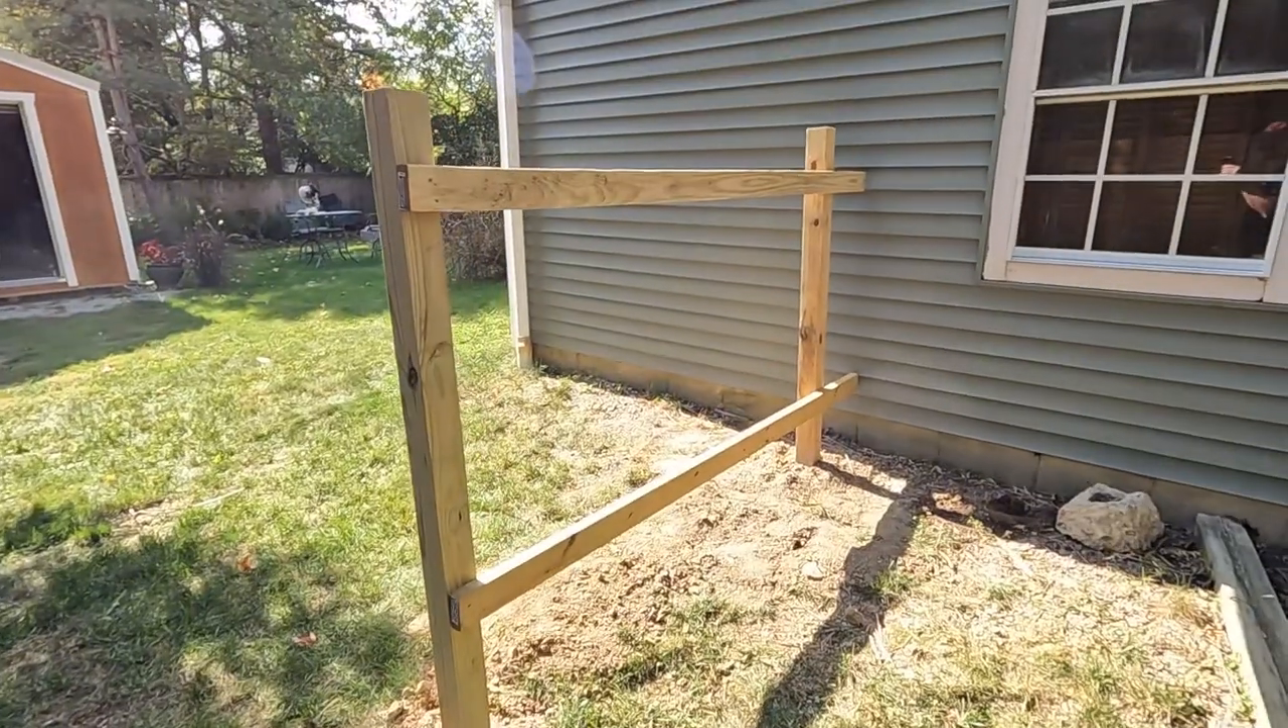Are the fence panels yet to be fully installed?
Yes.